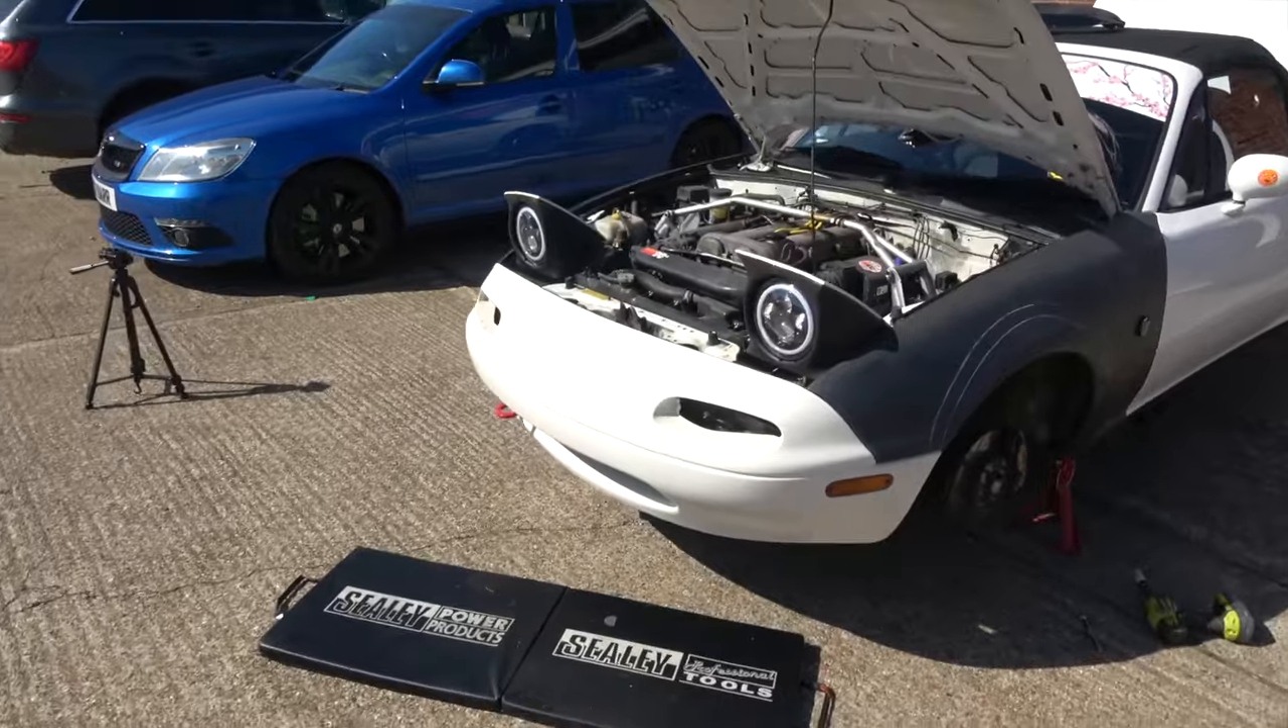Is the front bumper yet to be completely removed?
Yes.